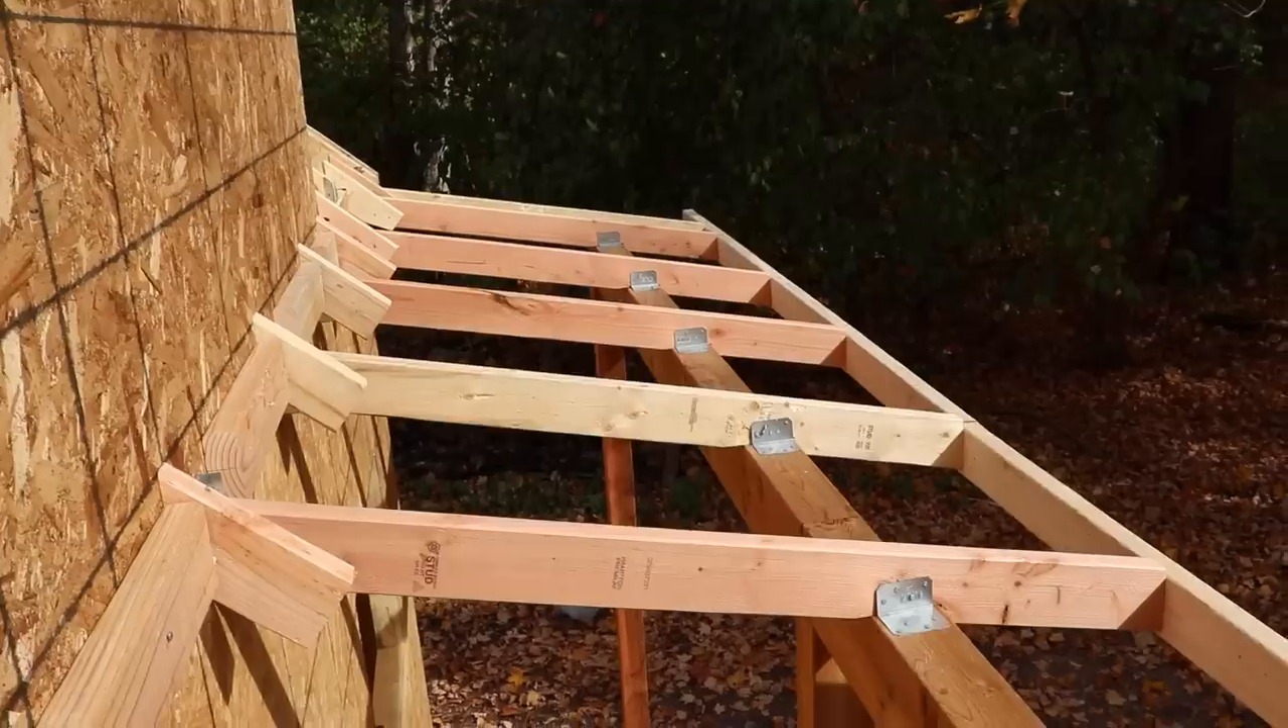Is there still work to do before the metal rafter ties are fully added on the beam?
No.